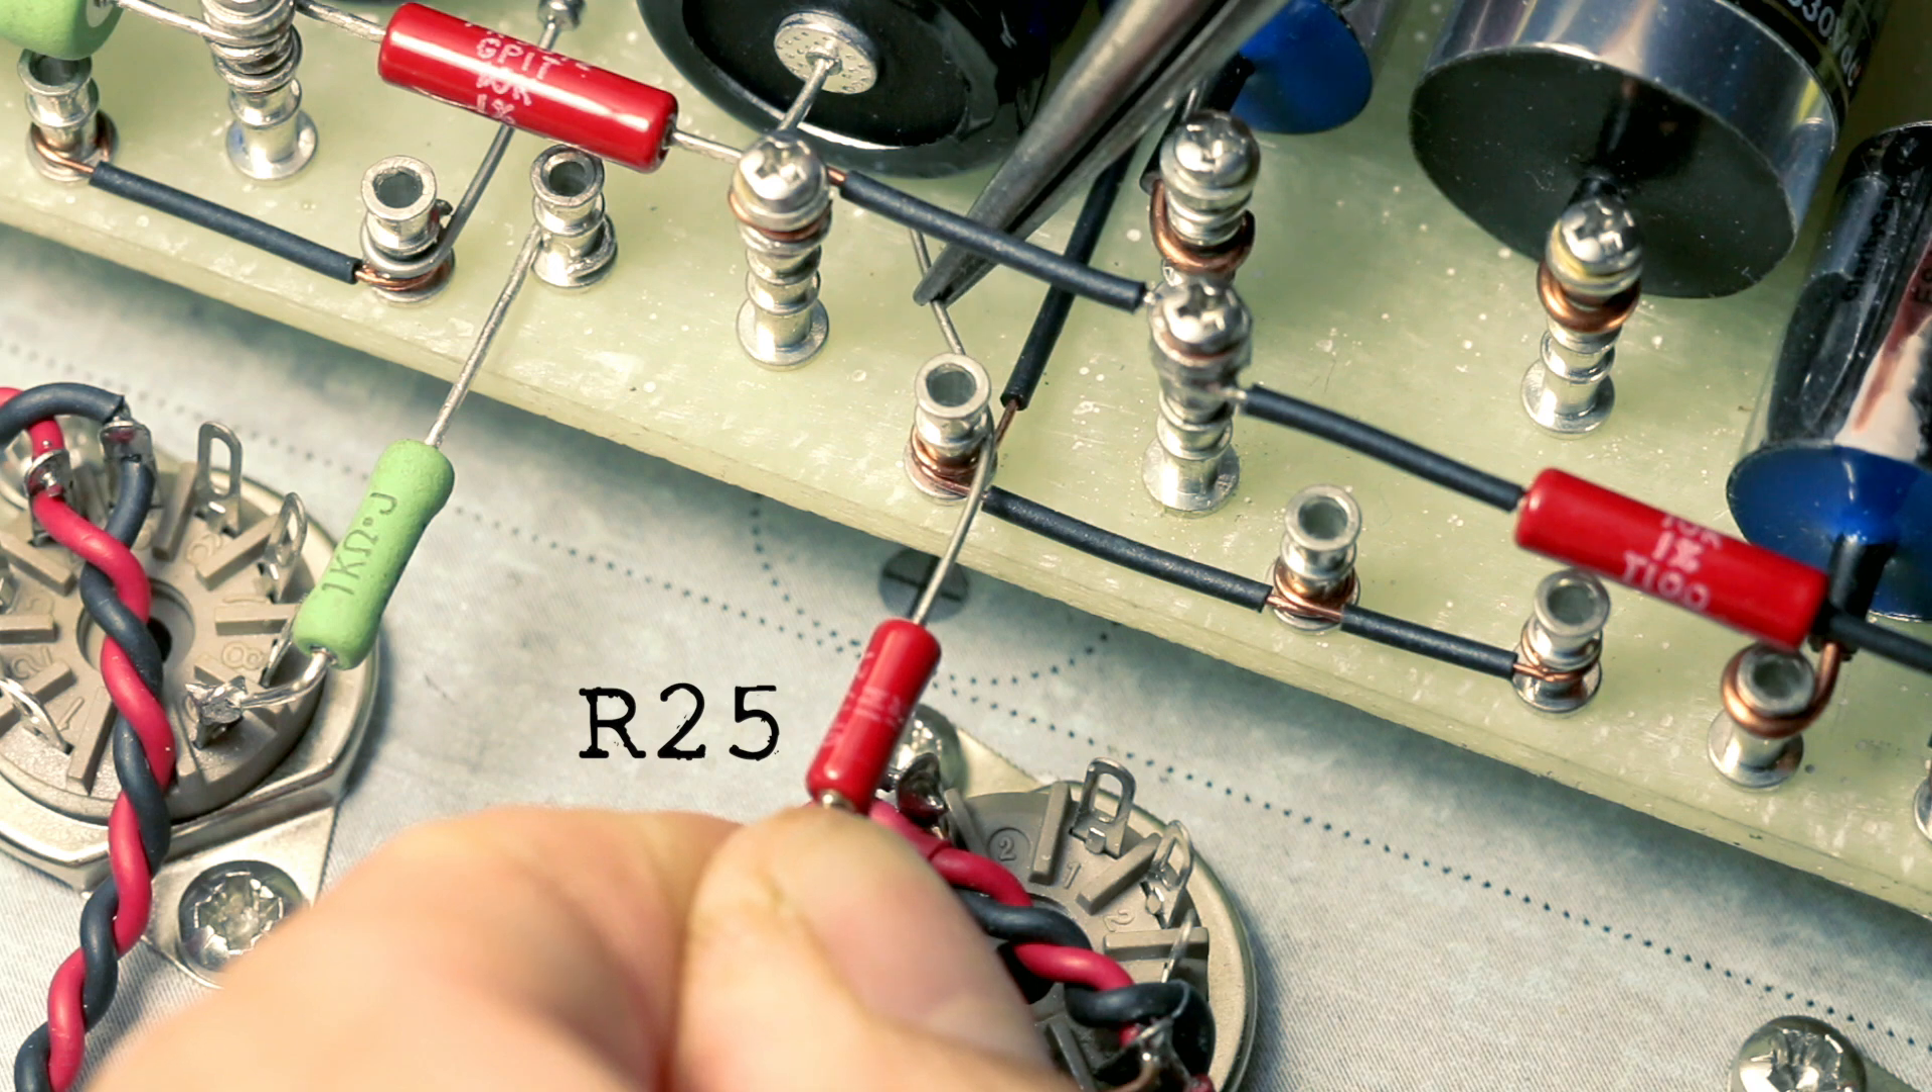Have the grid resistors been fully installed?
No.